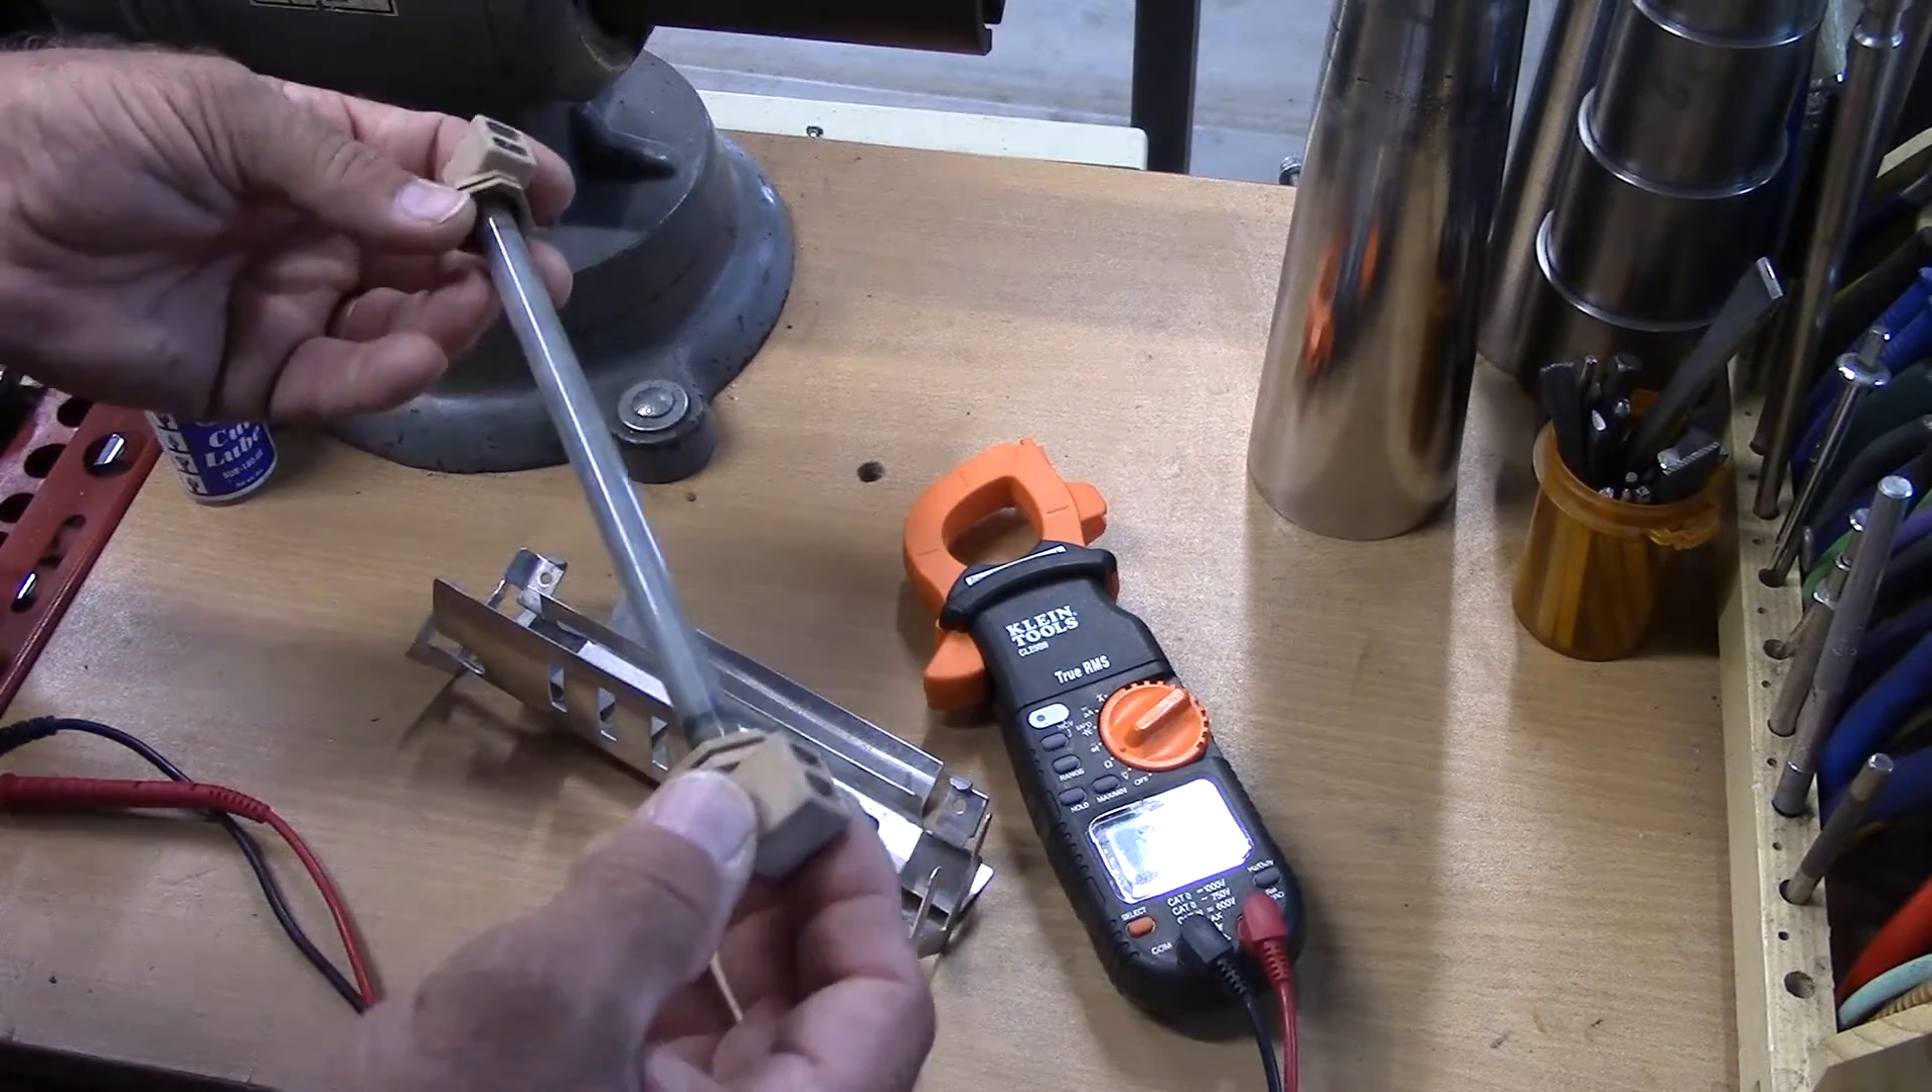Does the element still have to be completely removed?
No.